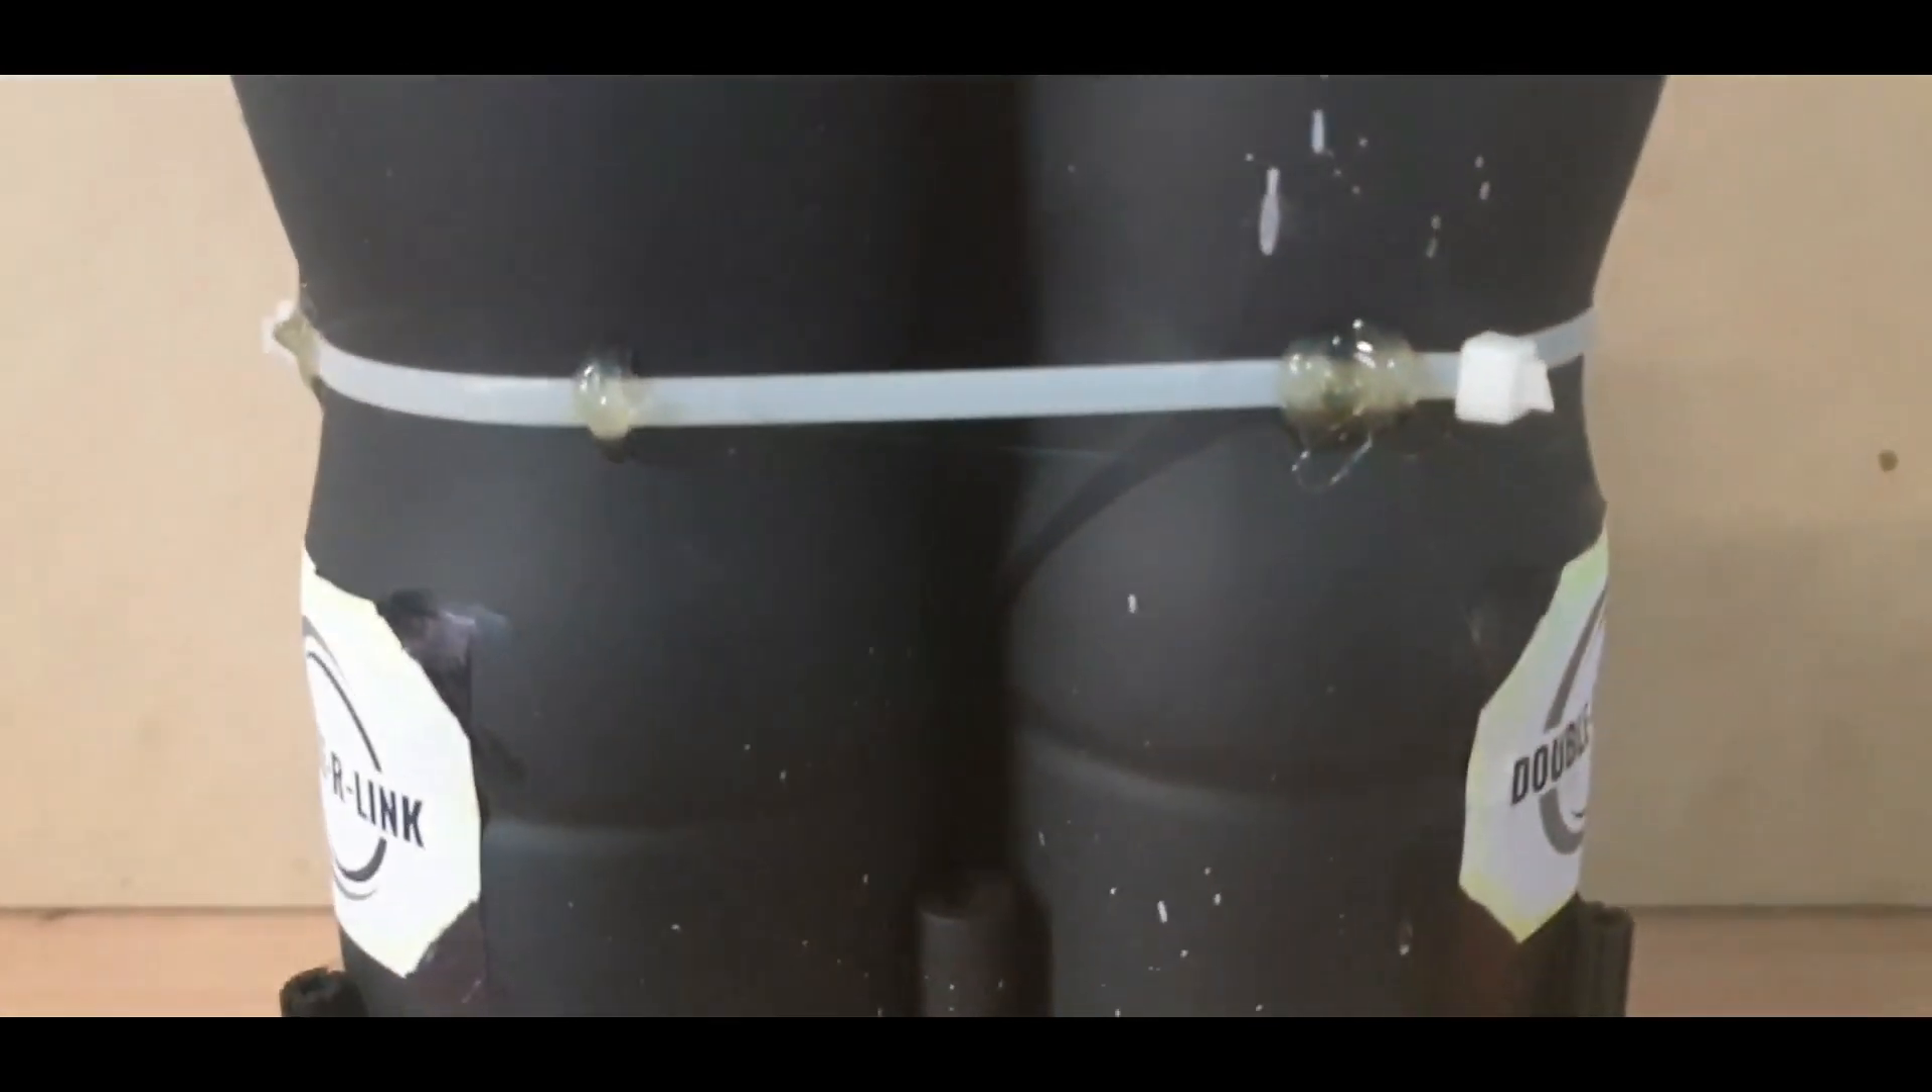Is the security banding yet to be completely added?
No.